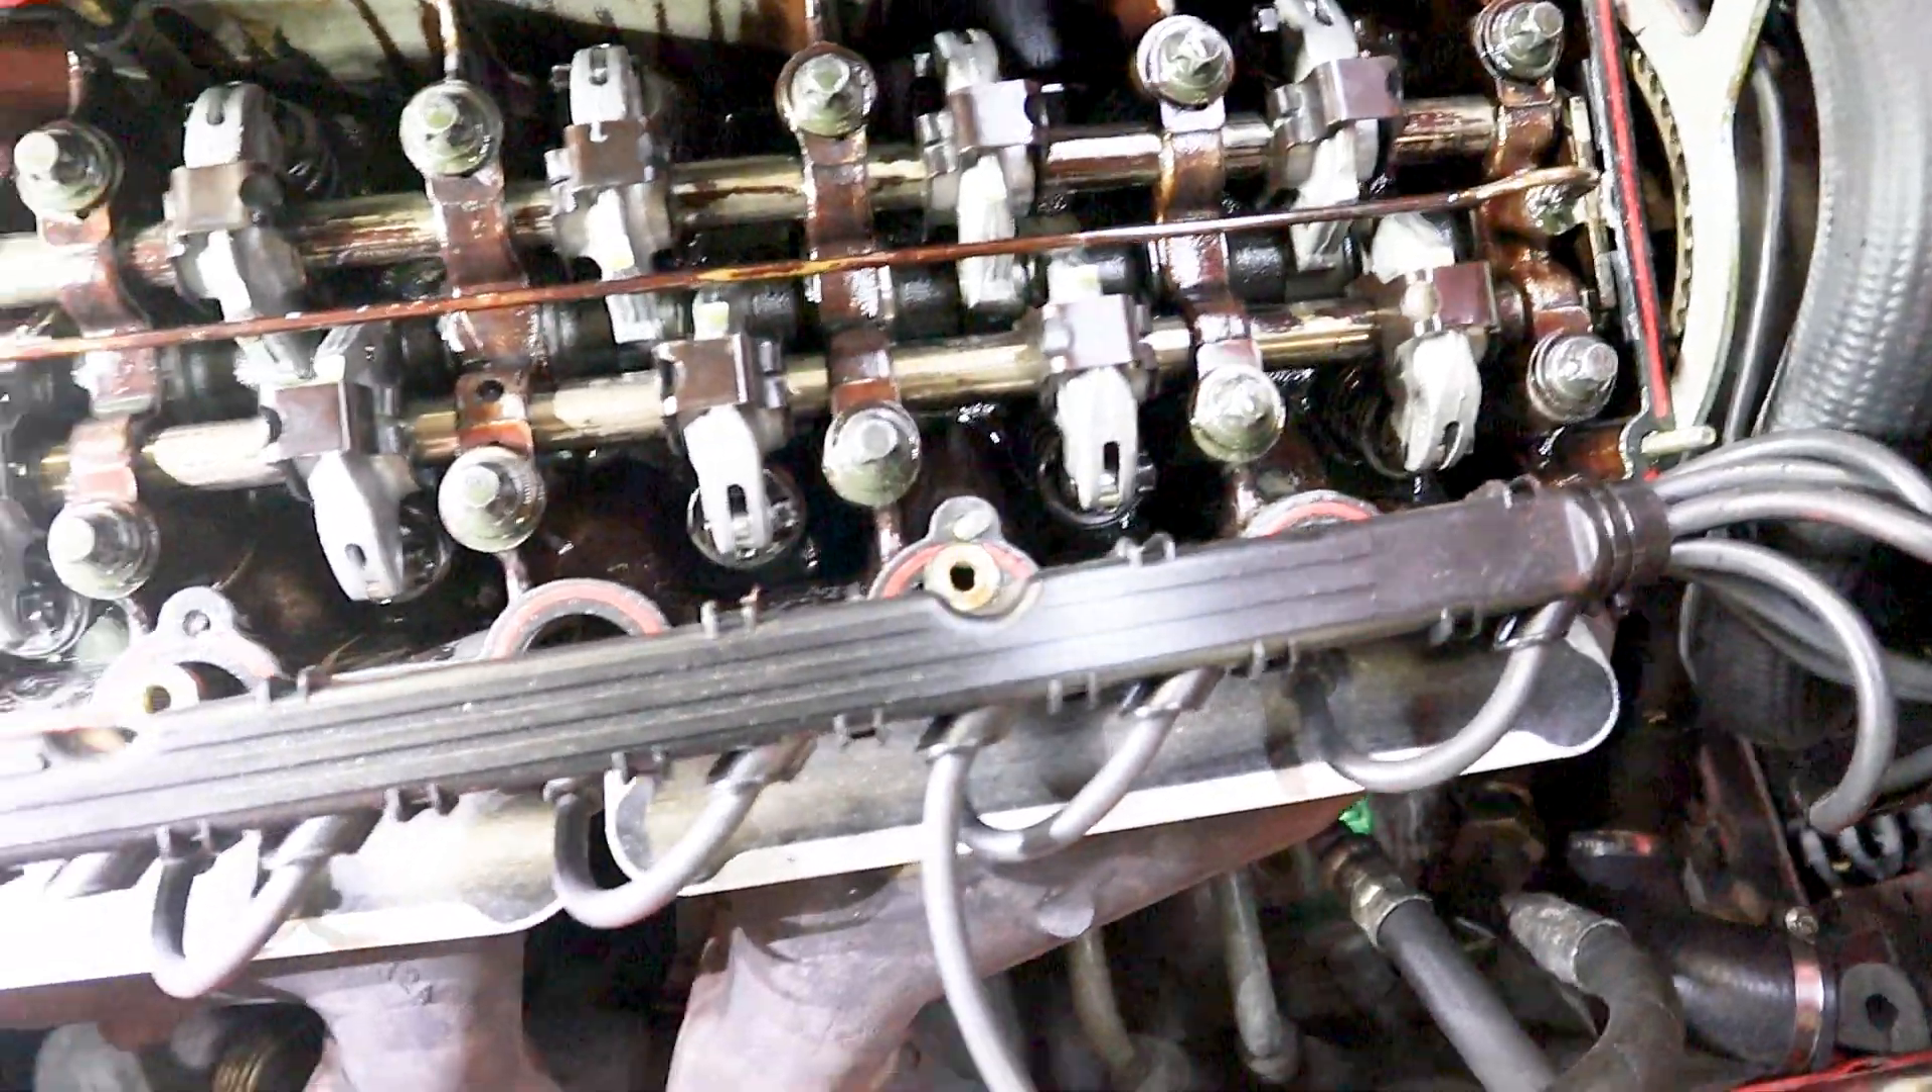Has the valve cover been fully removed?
Yes.